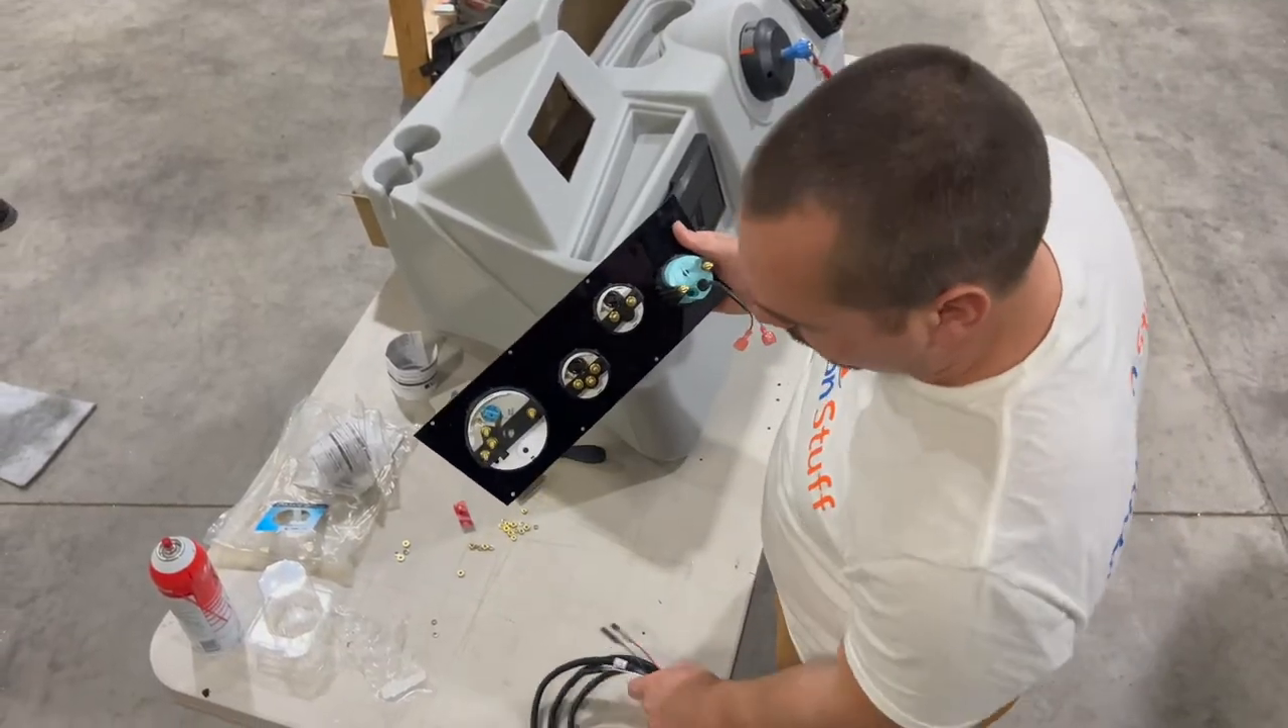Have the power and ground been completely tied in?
No.